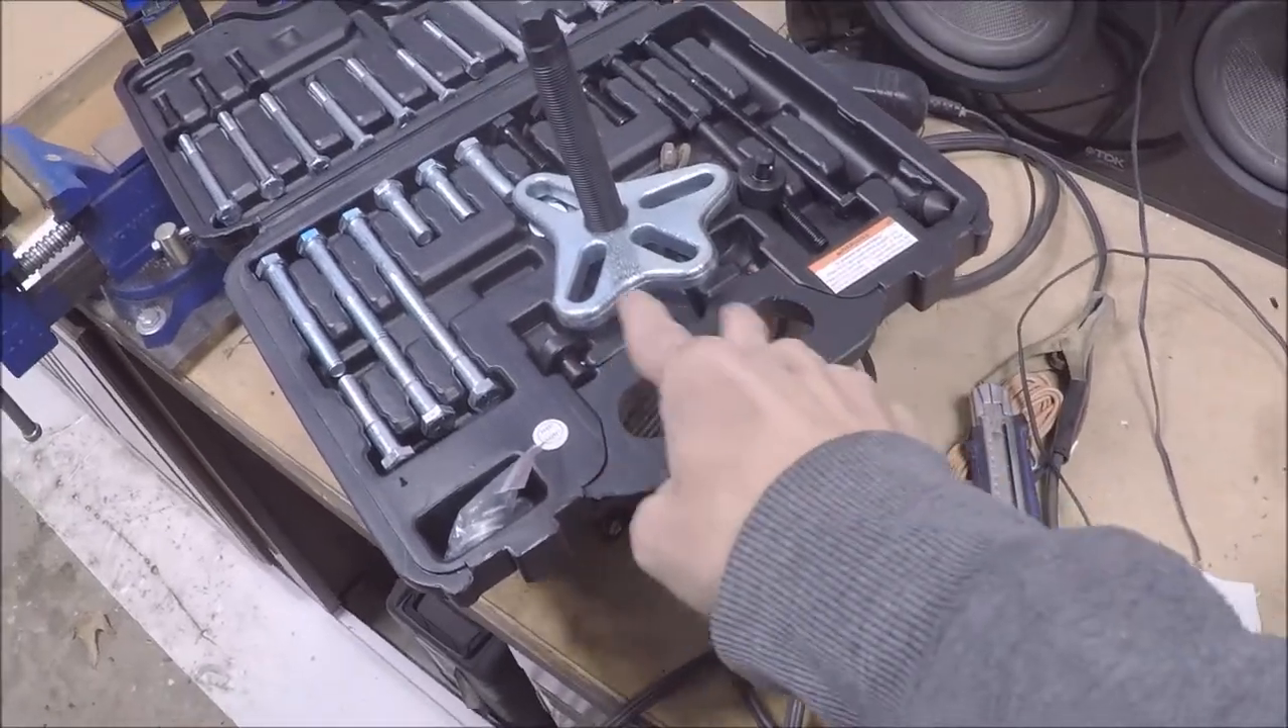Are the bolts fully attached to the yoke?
No.